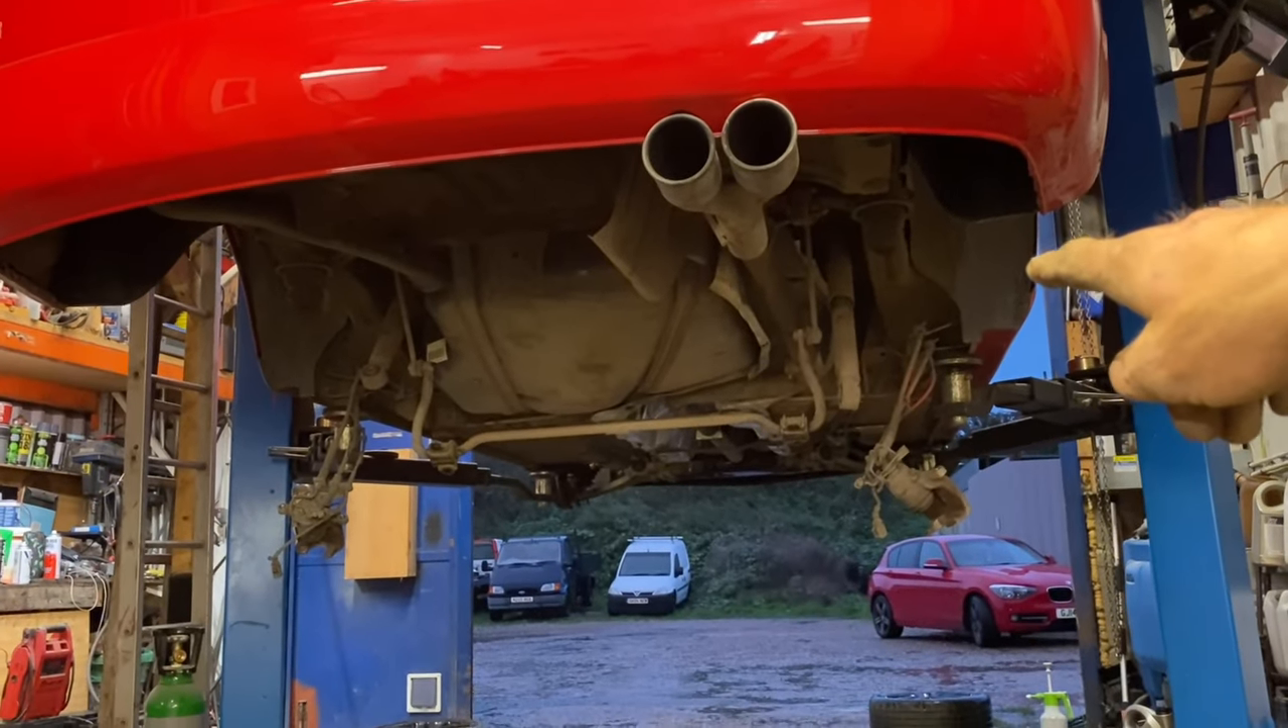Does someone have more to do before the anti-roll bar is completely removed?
Yes.